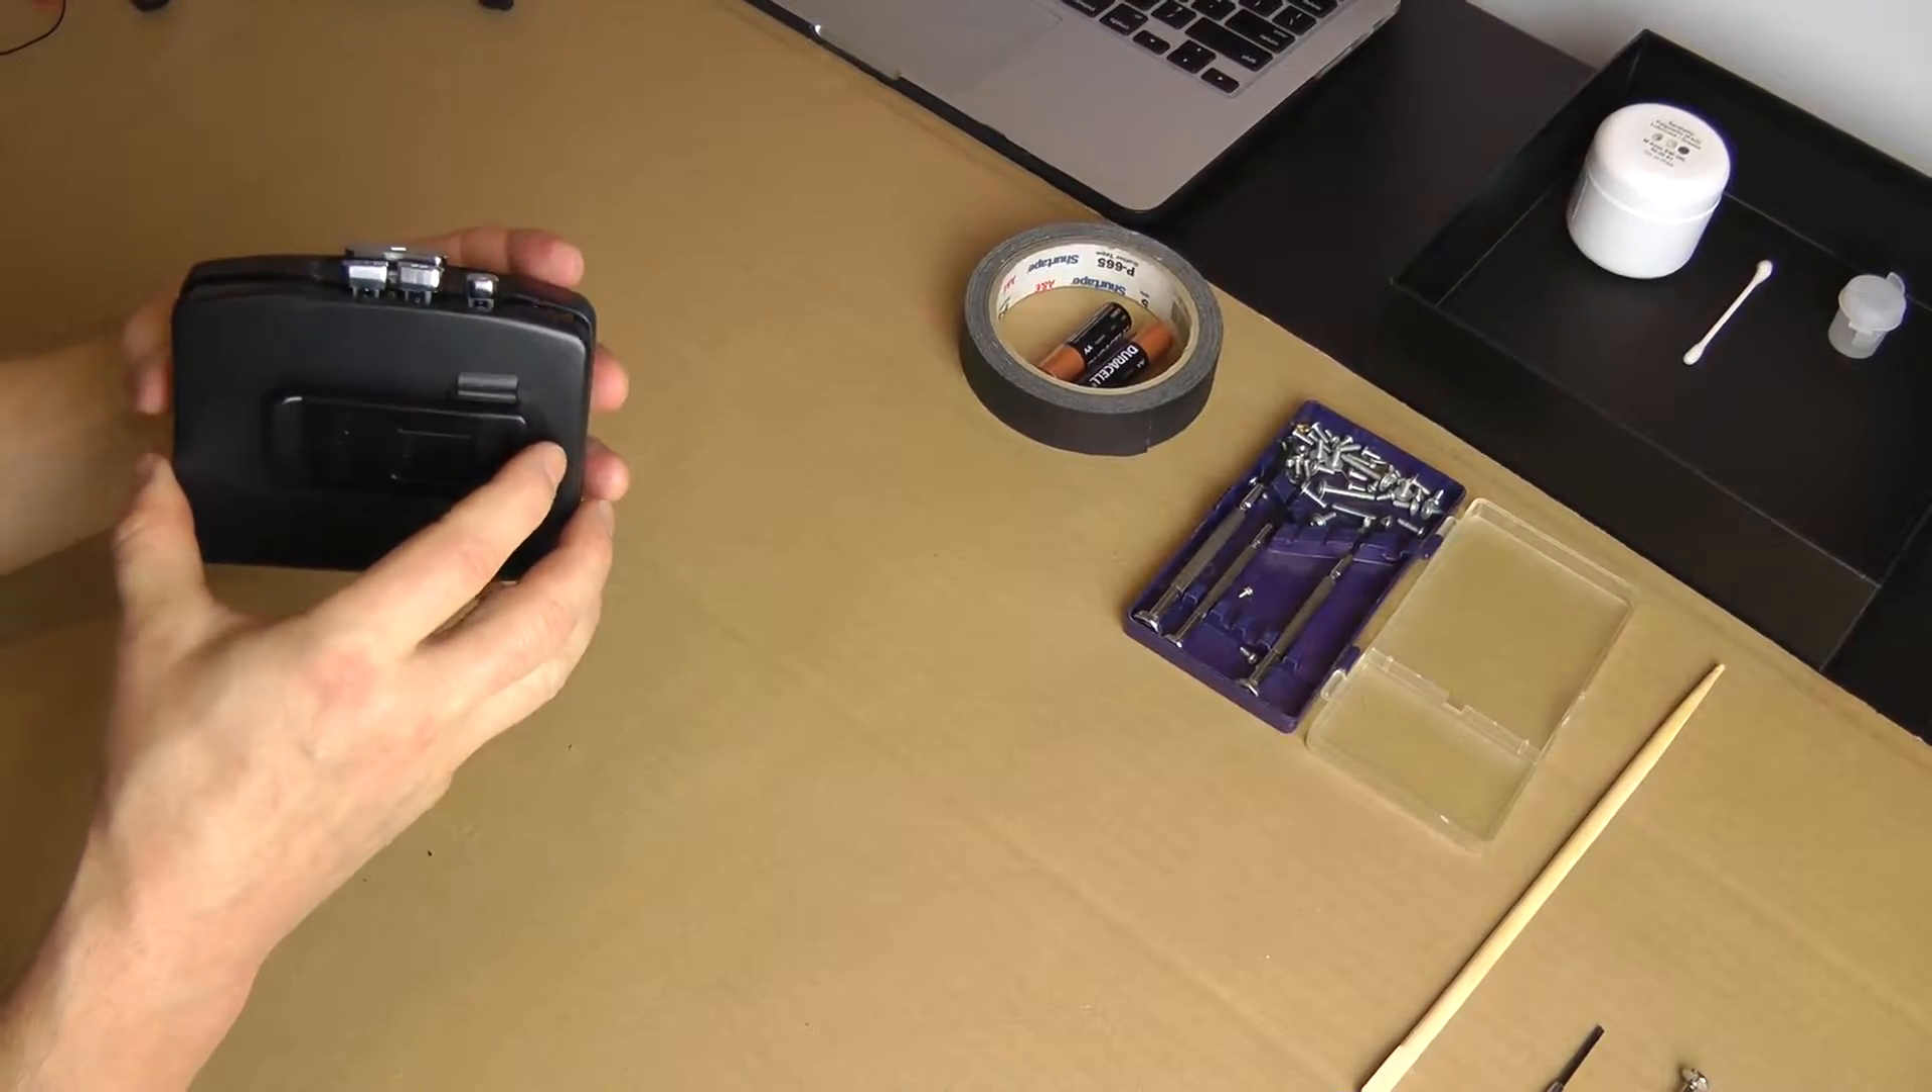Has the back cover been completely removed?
No.